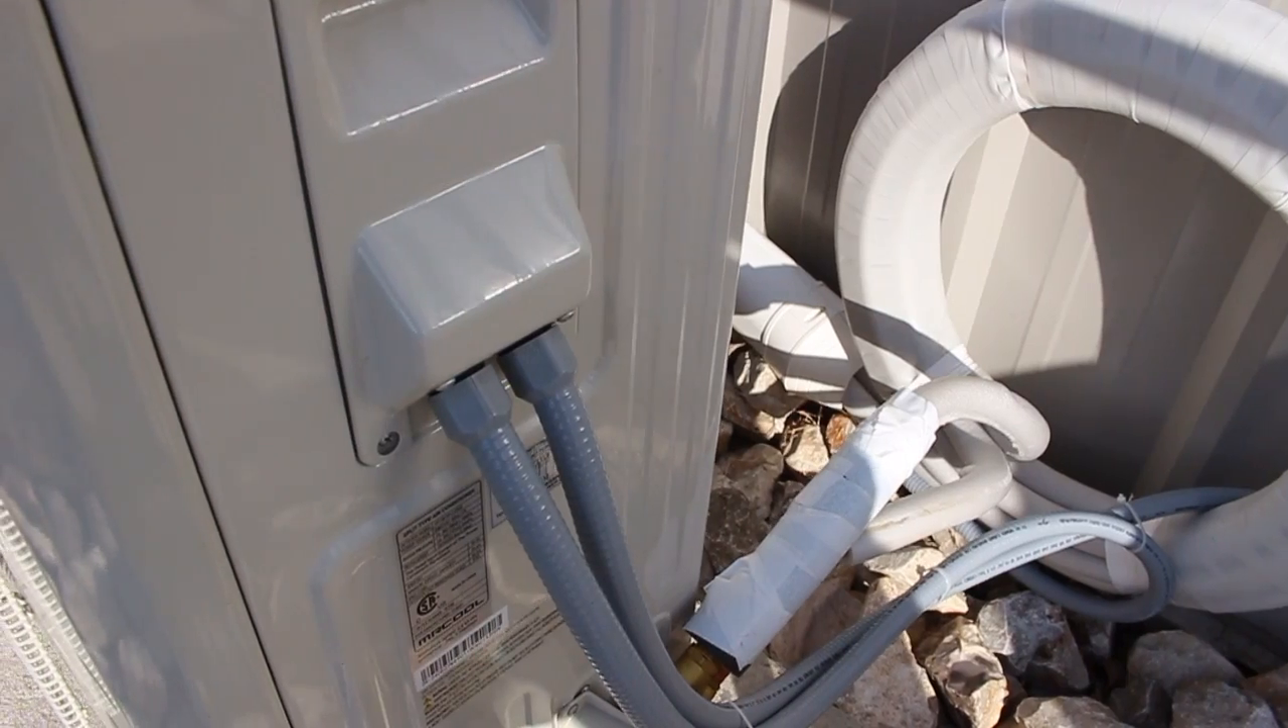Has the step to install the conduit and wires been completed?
Yes.